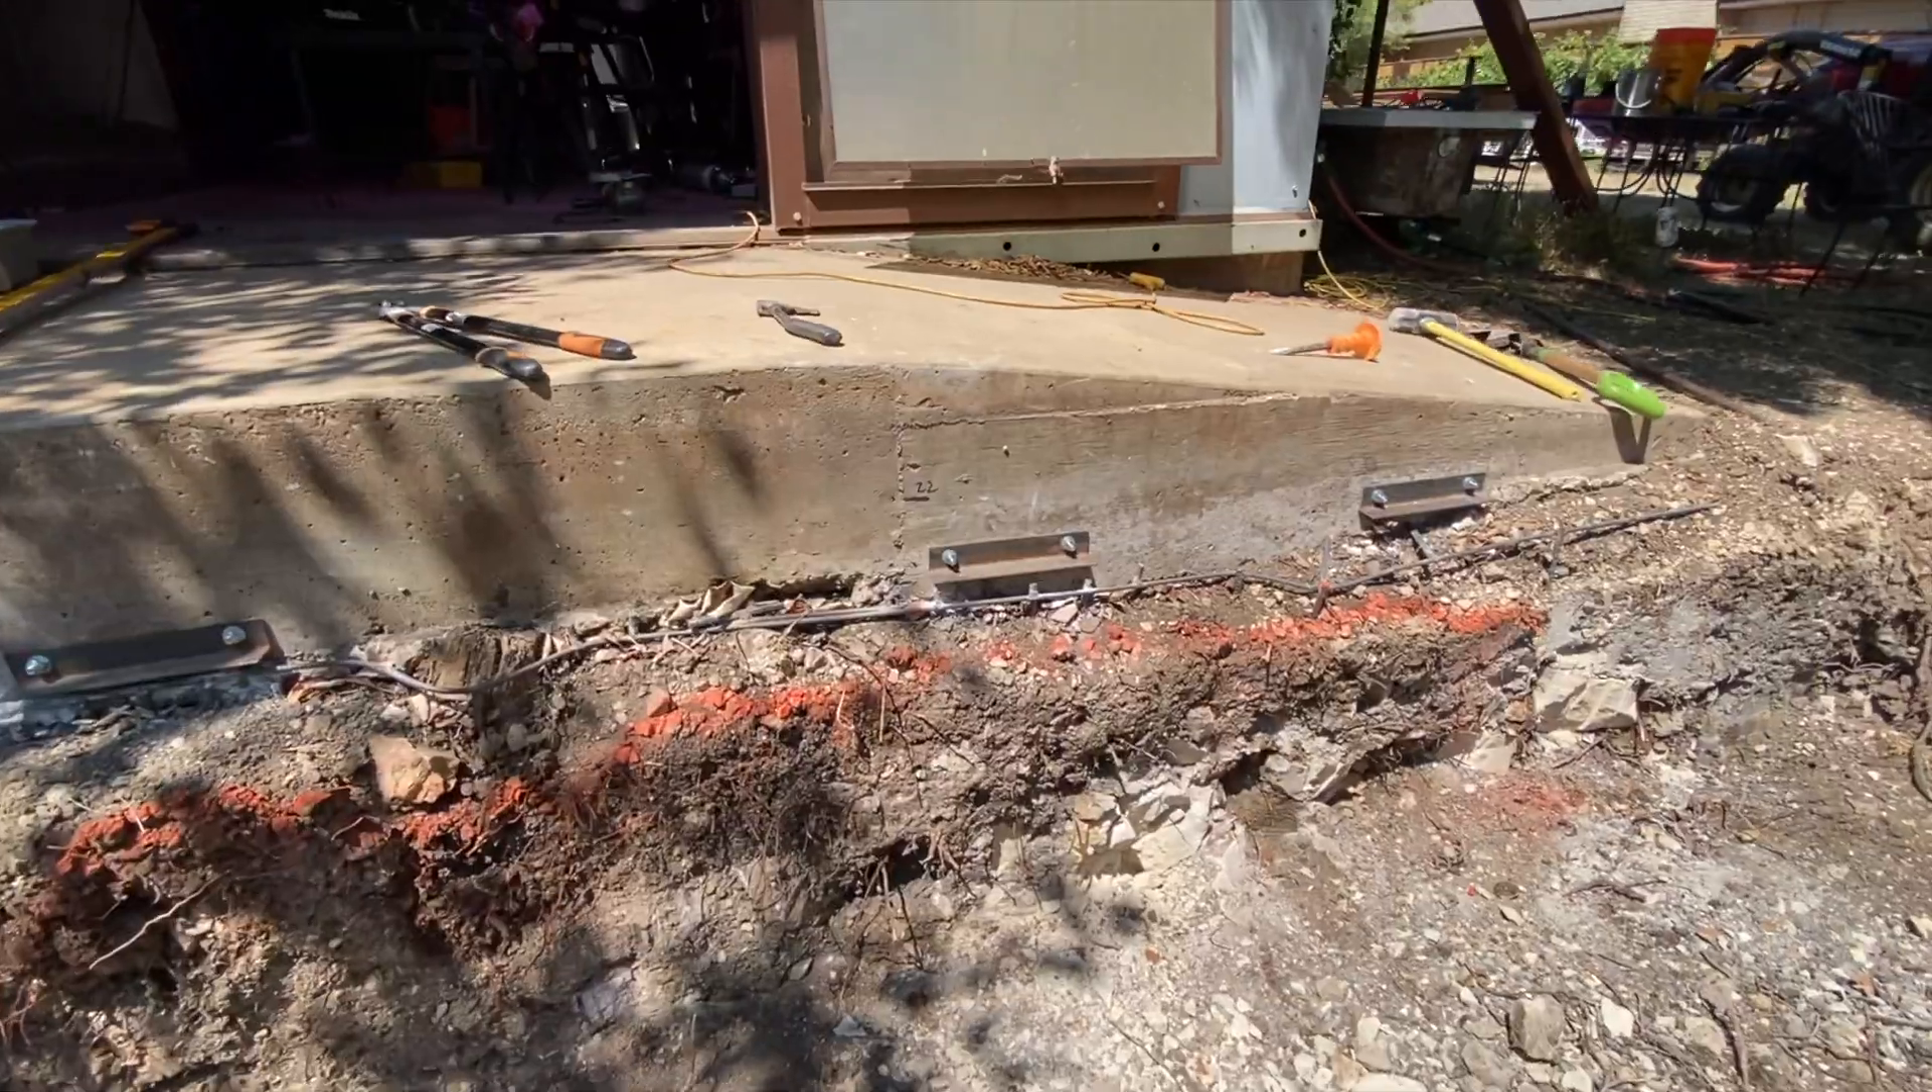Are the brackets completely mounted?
Yes.